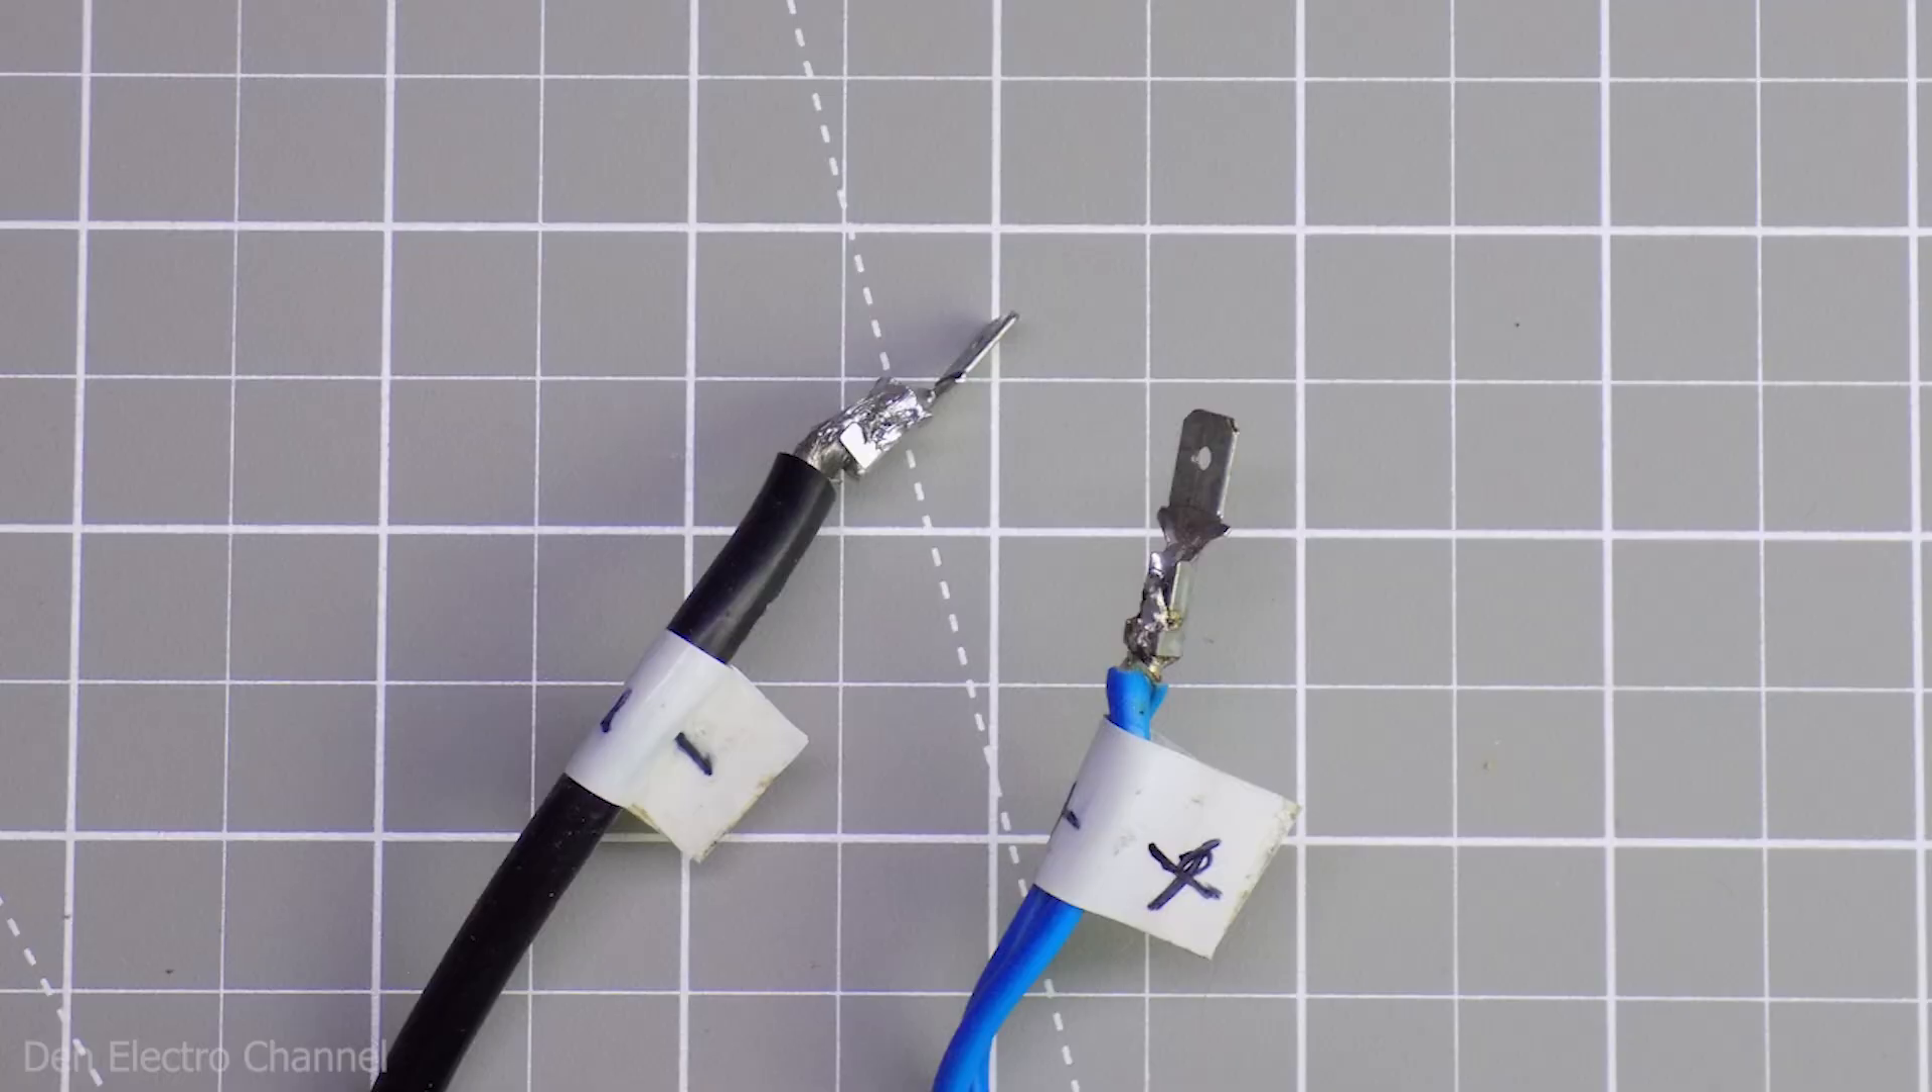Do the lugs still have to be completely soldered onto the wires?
No.